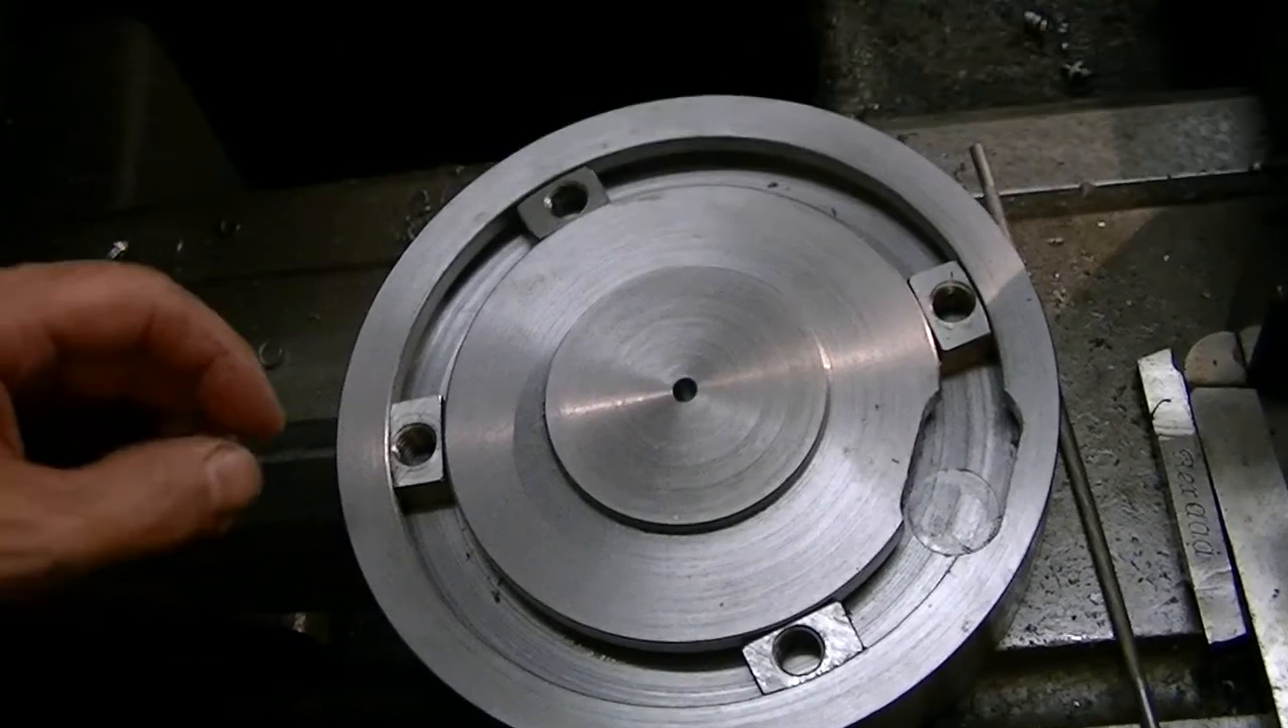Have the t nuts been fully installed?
Yes.